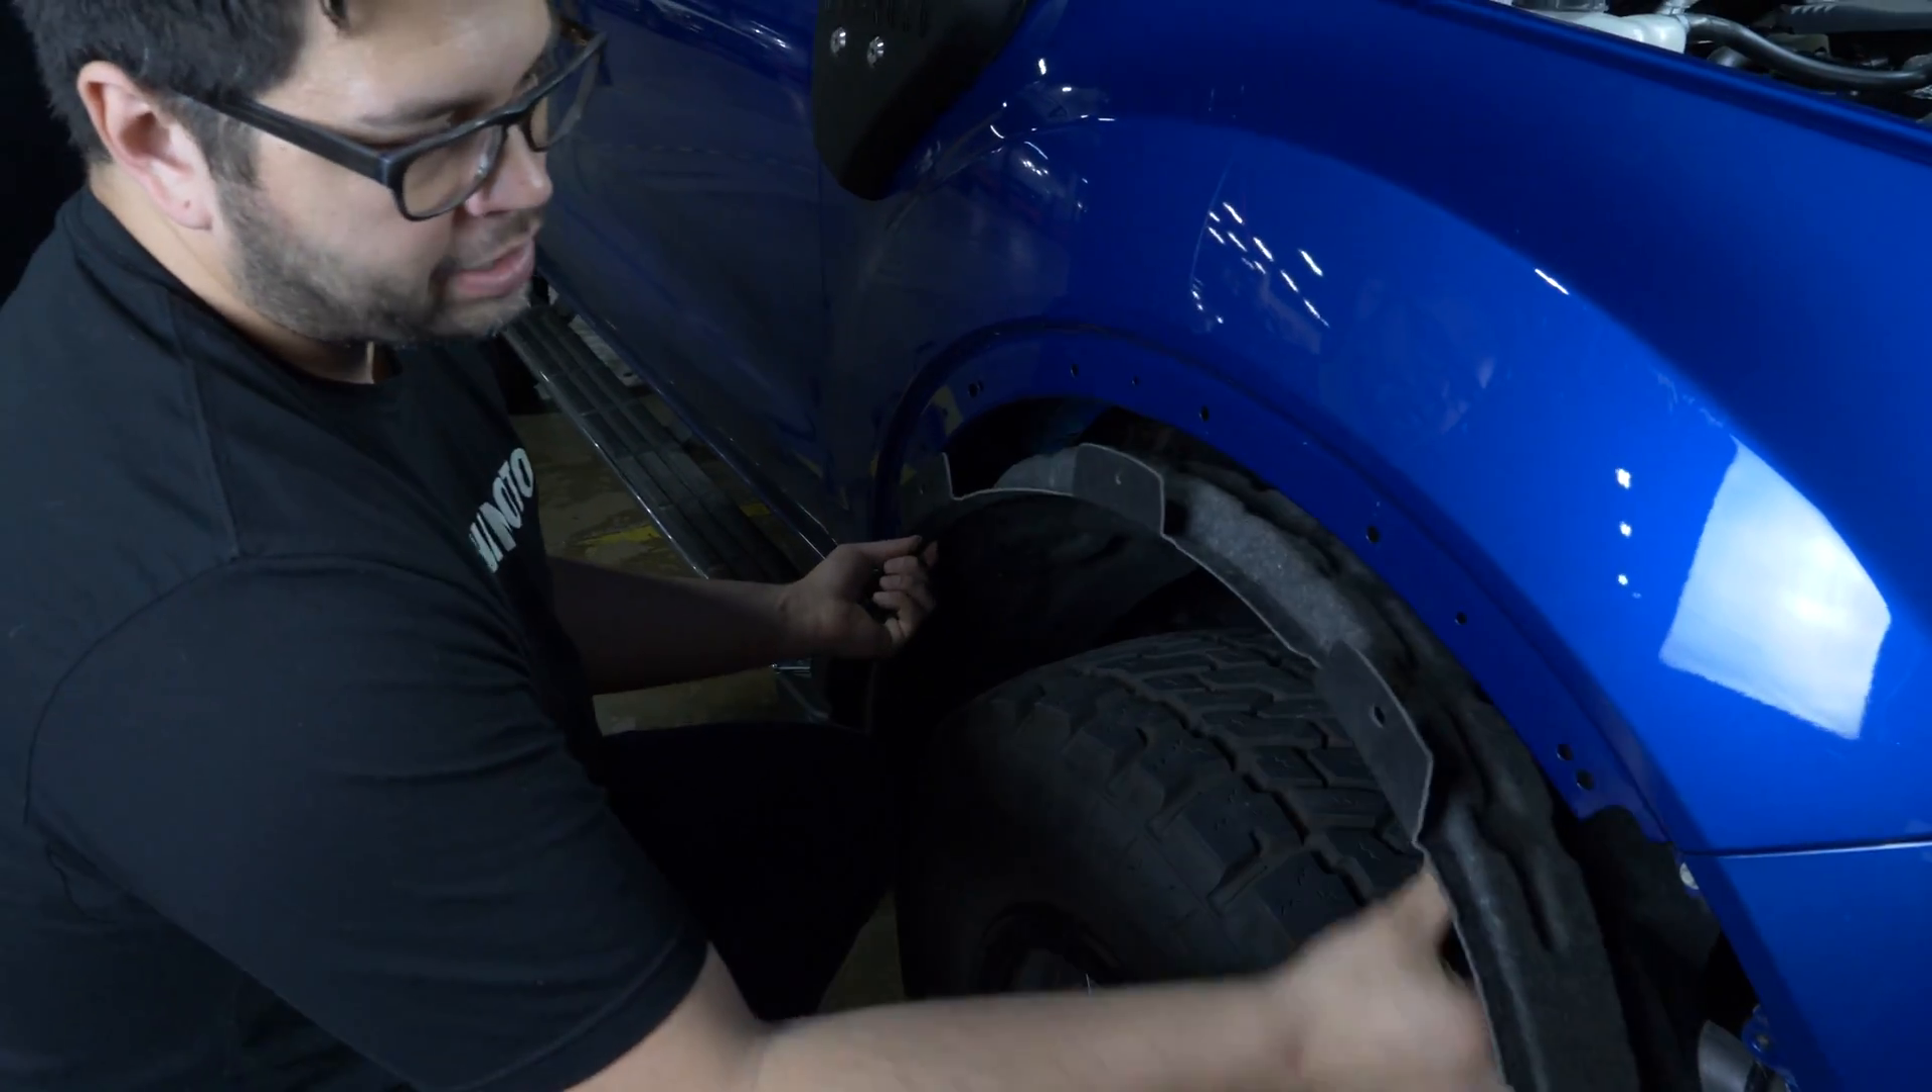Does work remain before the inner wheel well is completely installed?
Yes.